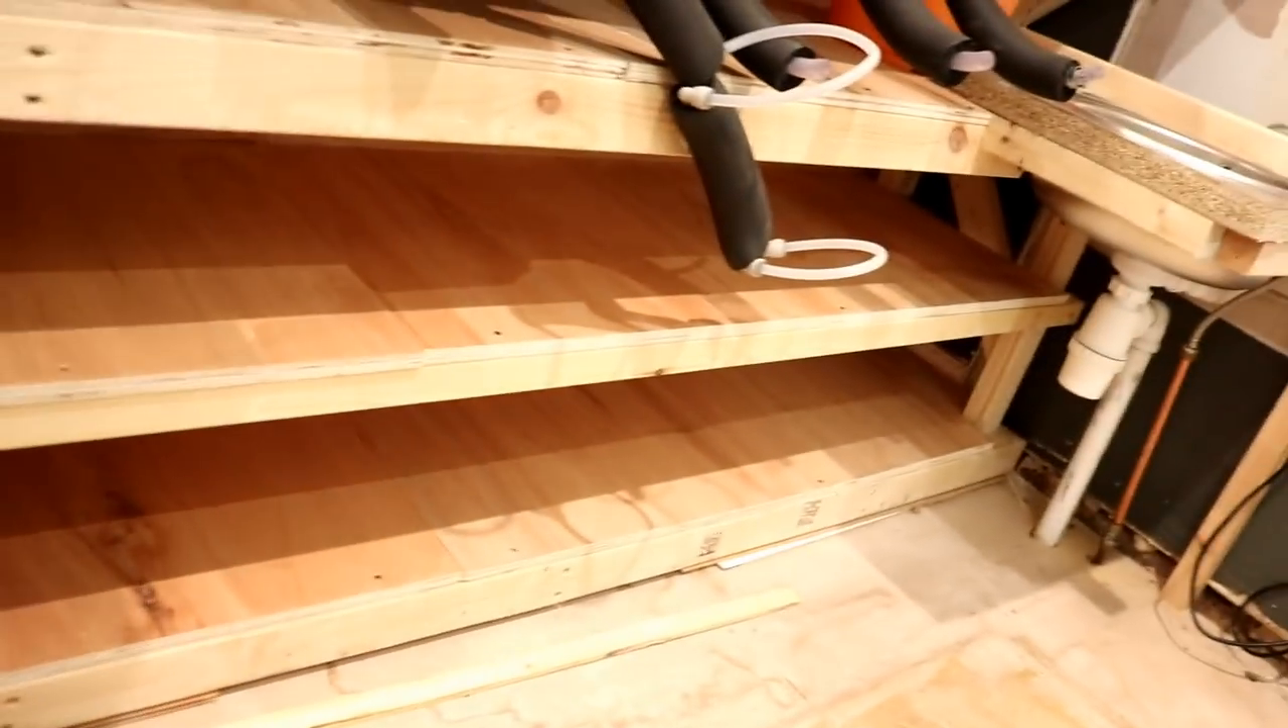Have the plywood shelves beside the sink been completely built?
Yes.